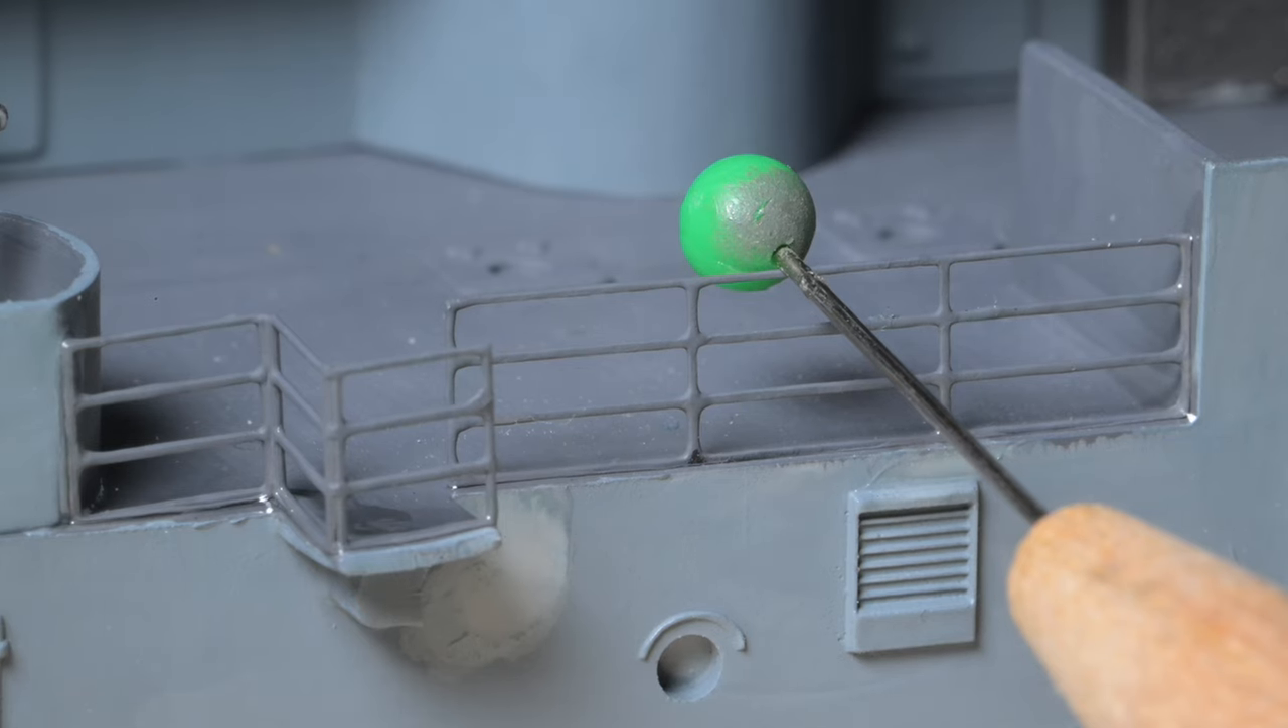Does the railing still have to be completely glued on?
No.